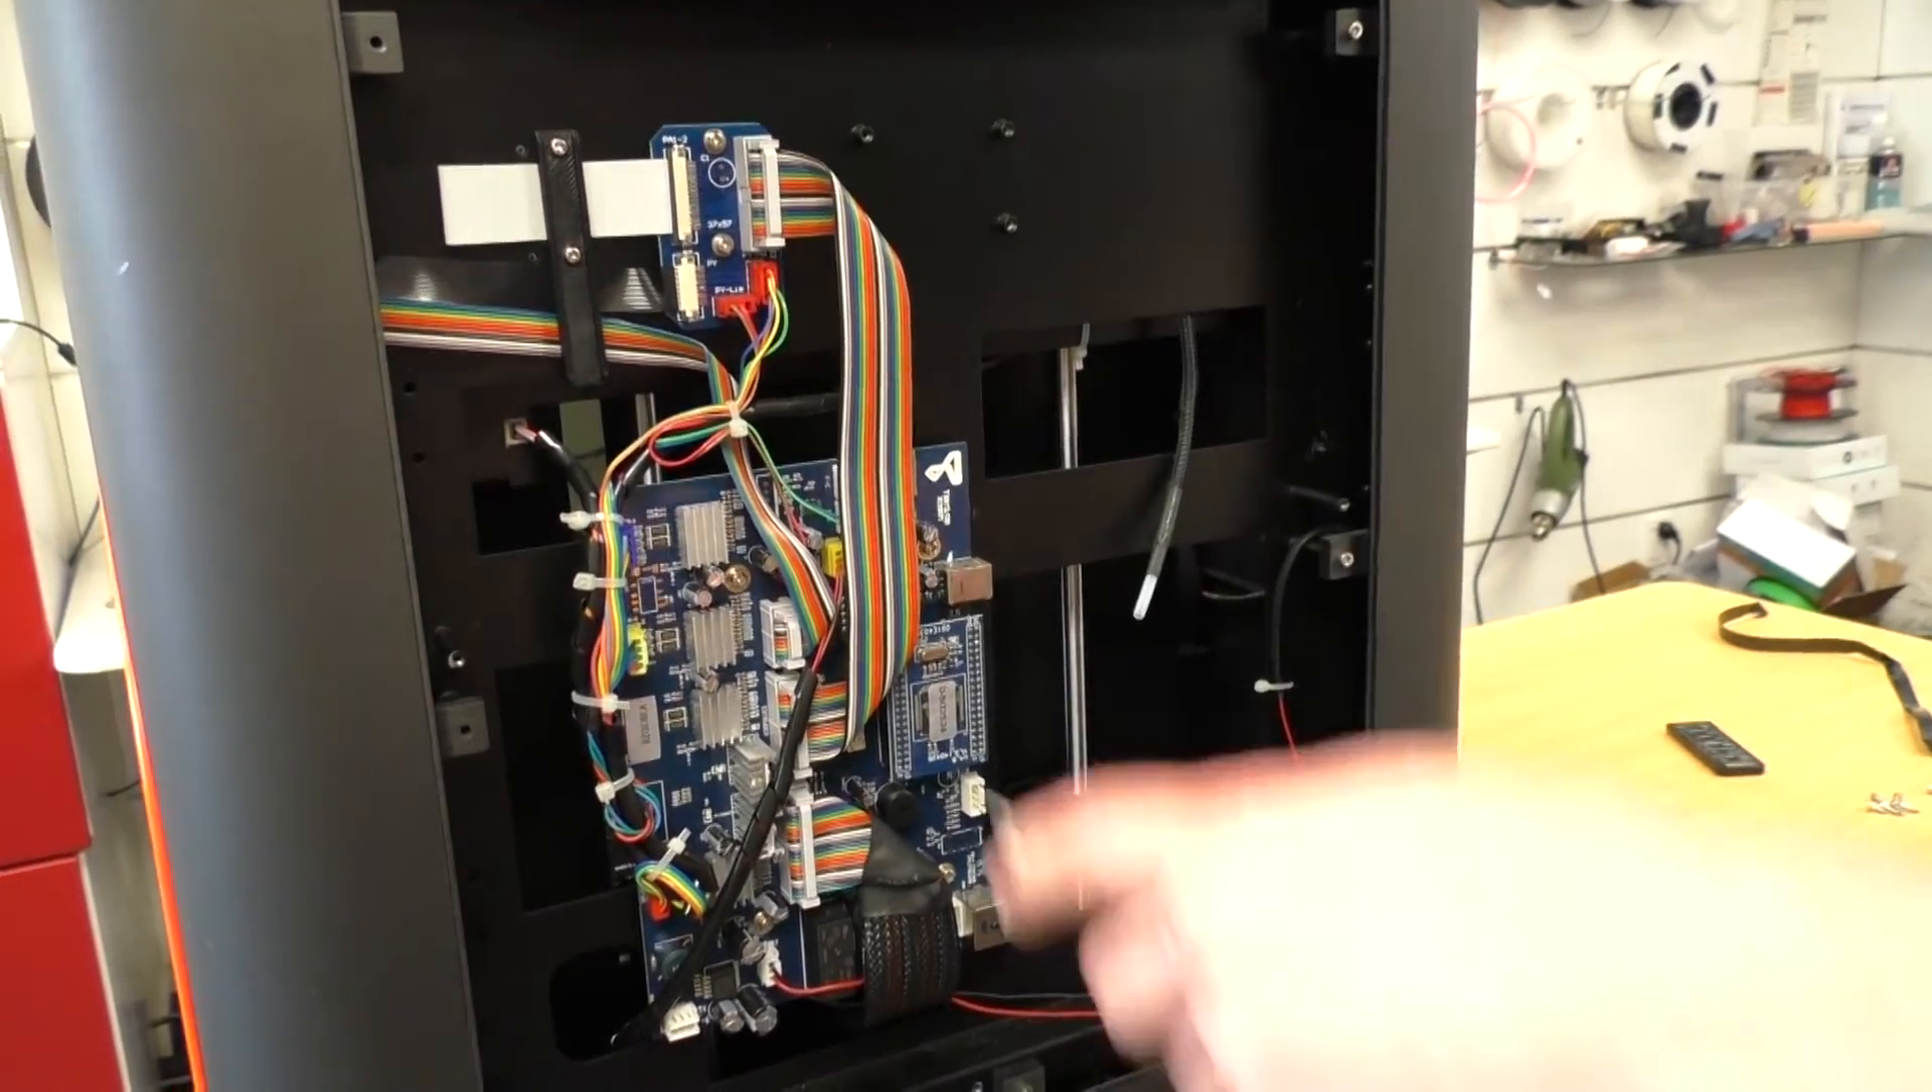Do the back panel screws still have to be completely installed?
Yes.